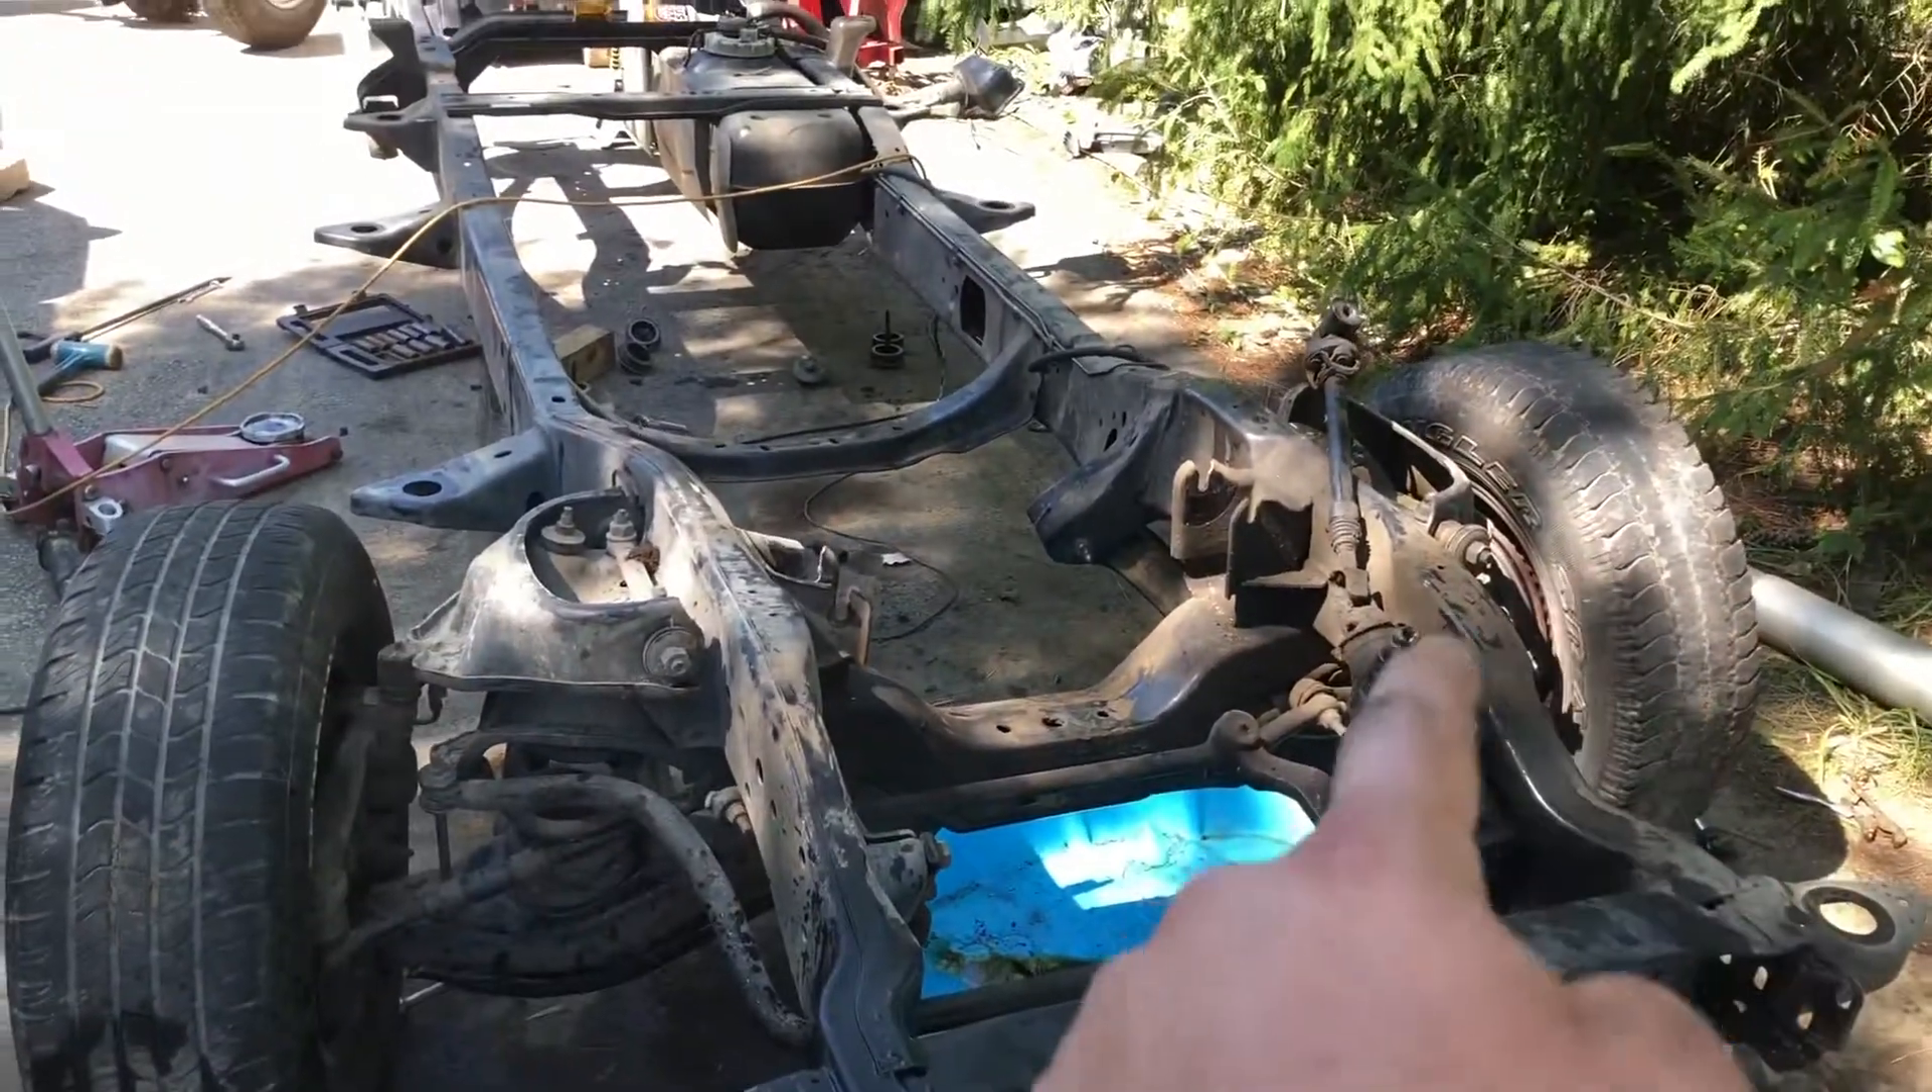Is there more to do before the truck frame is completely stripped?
Yes.